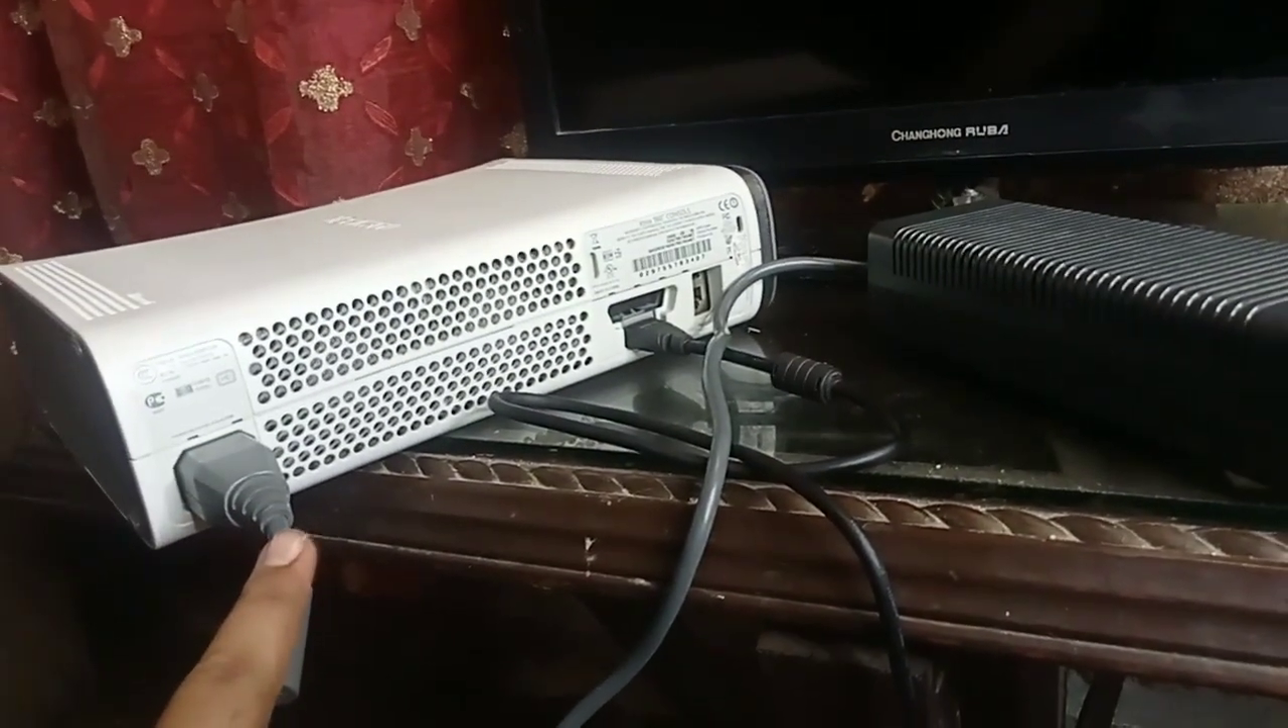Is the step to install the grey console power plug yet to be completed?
No.